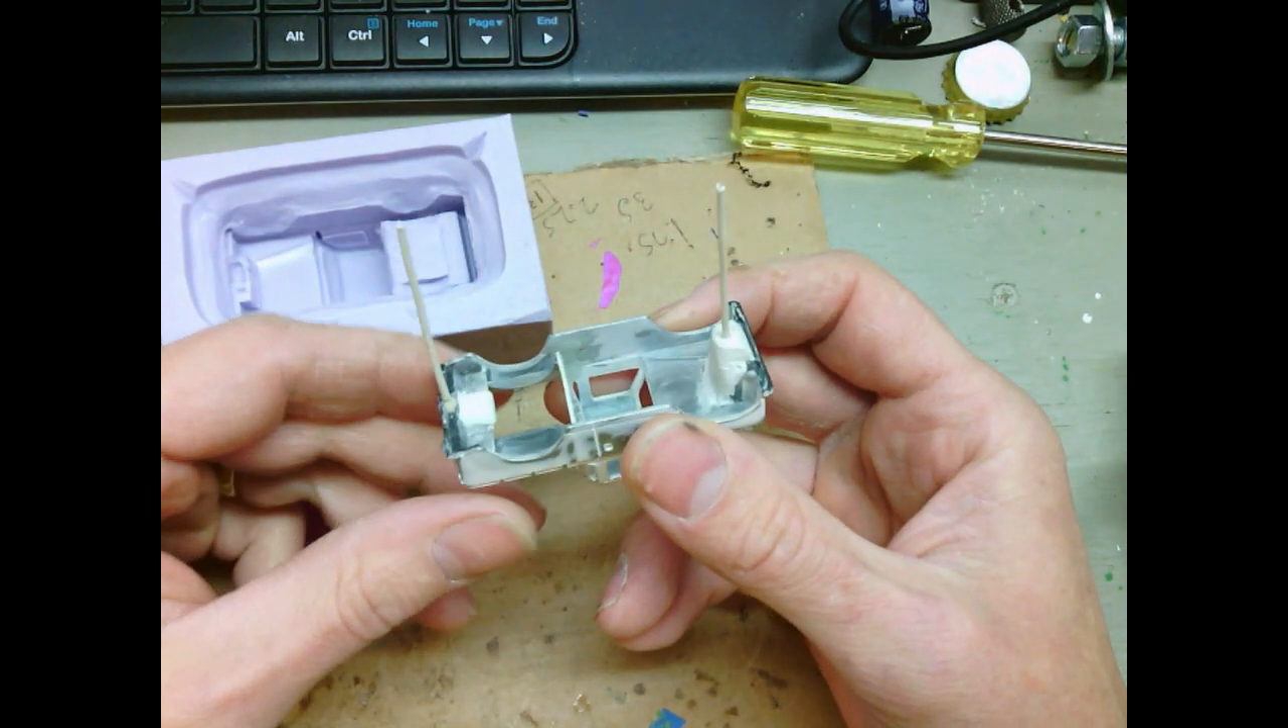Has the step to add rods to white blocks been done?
Yes.